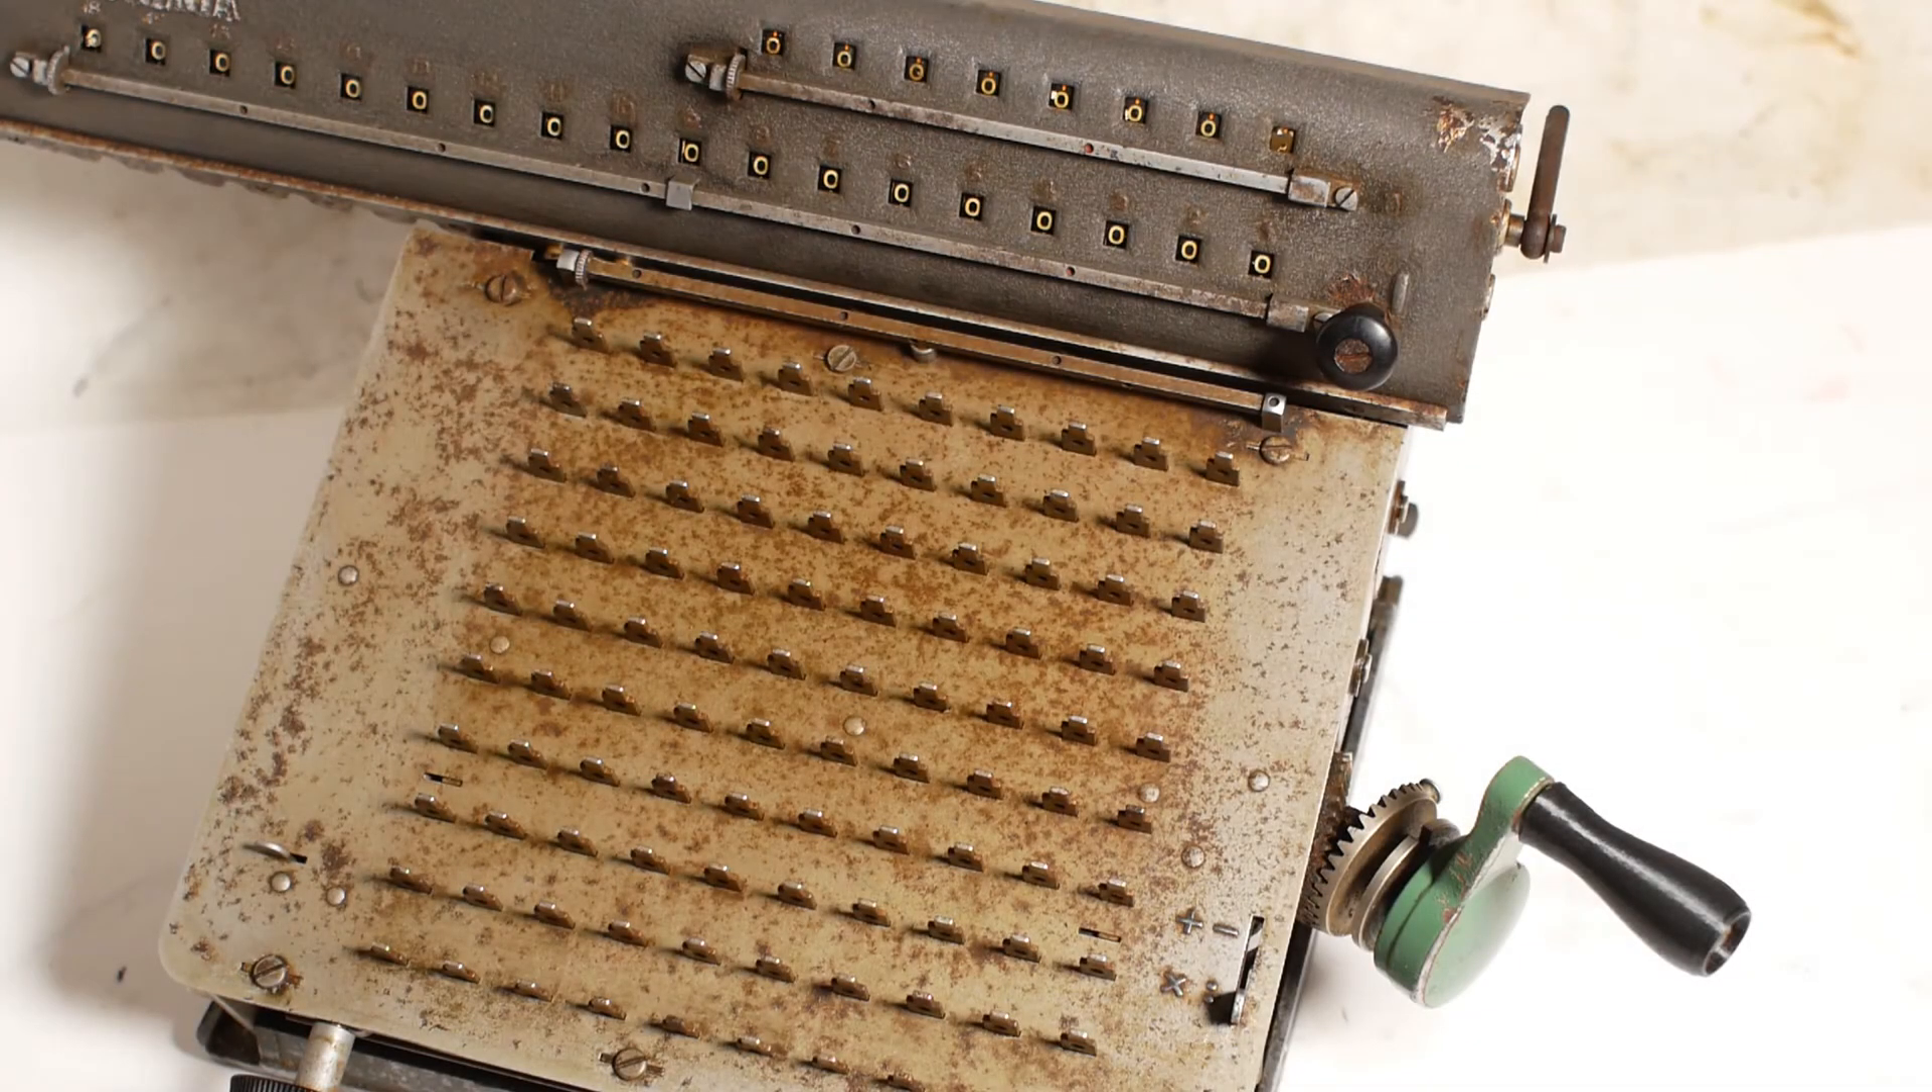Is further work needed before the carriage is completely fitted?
No.